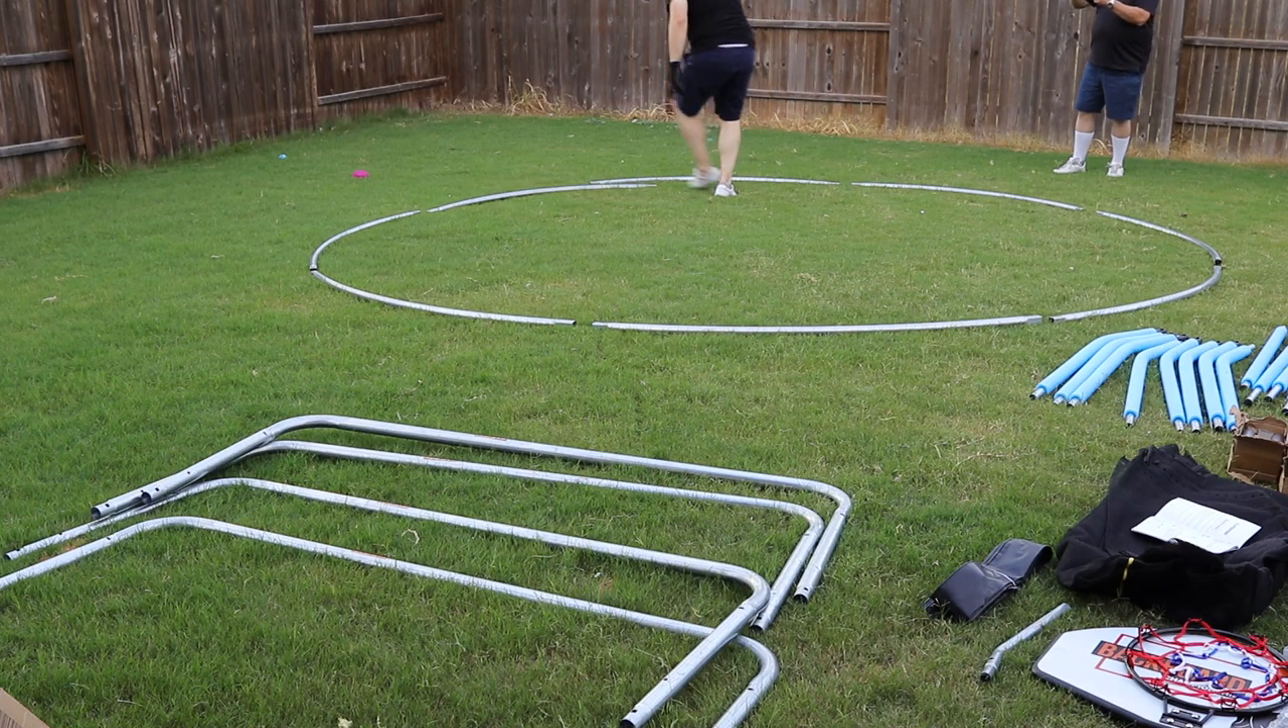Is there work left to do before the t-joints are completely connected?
Yes.